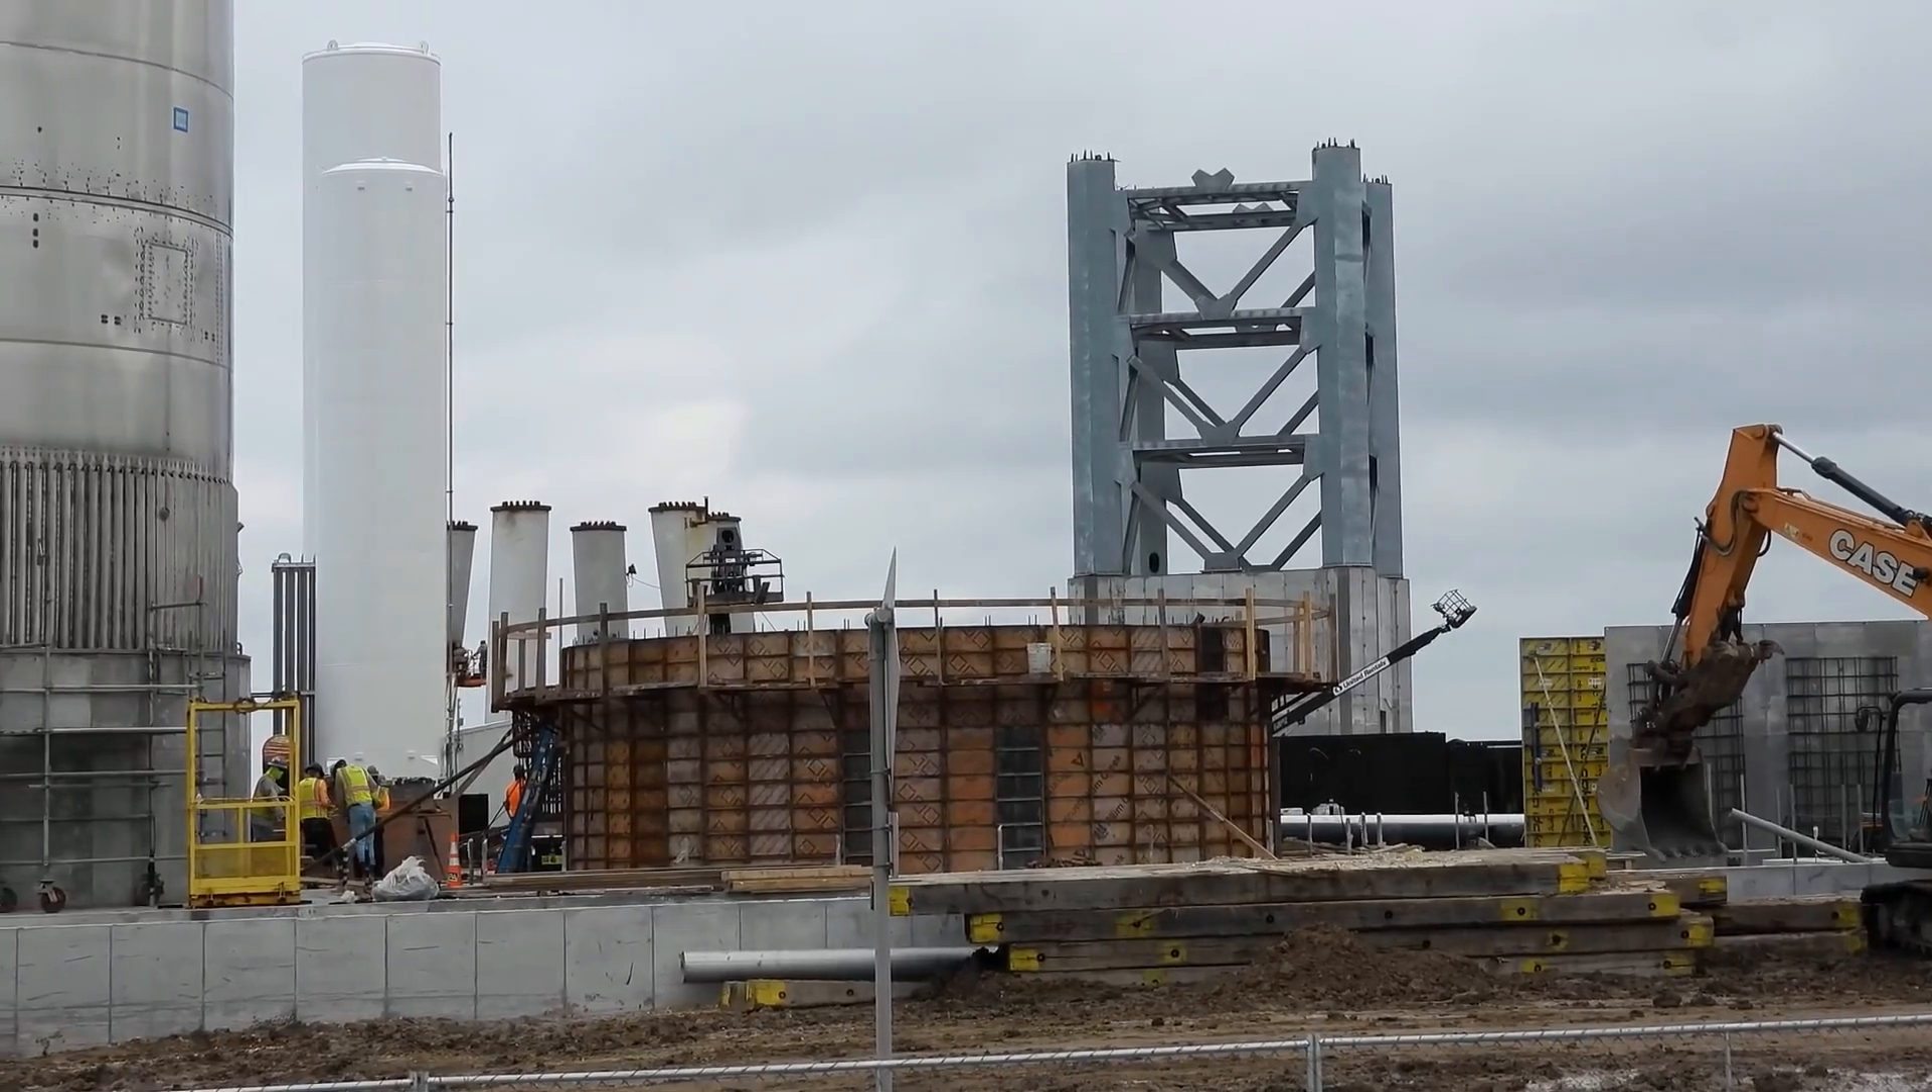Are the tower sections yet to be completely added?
Yes.